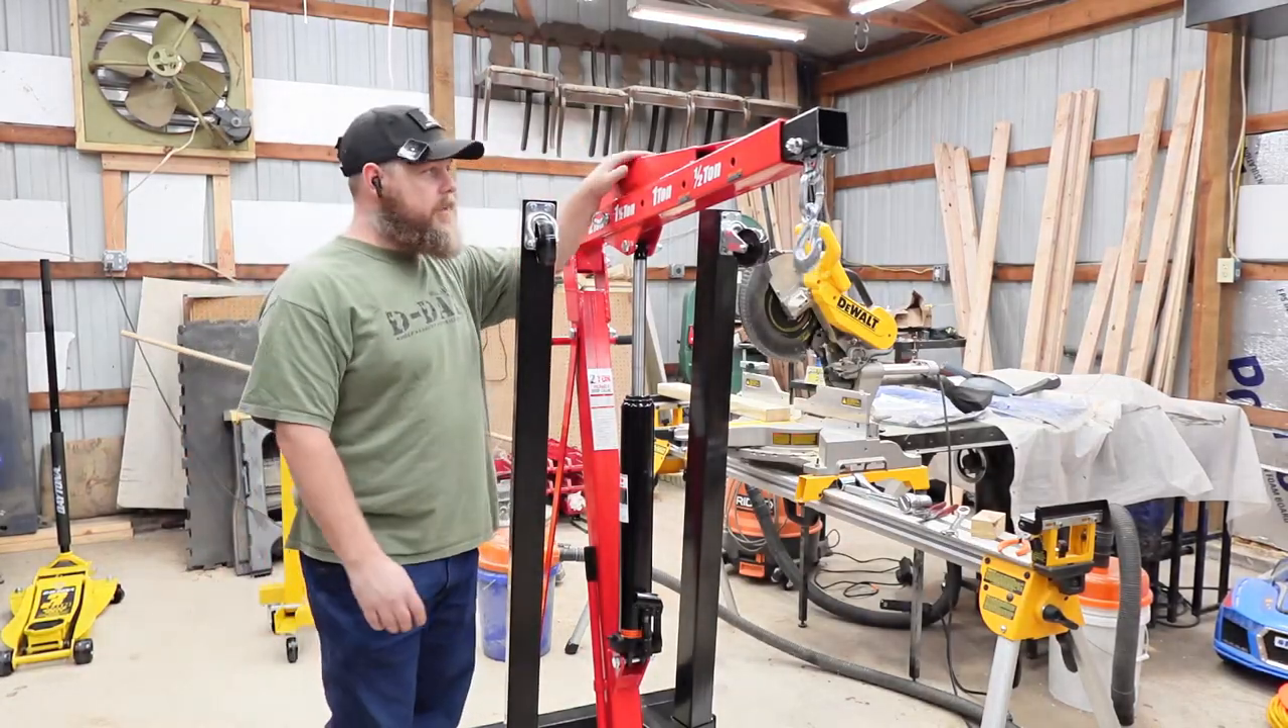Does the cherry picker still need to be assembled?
No.